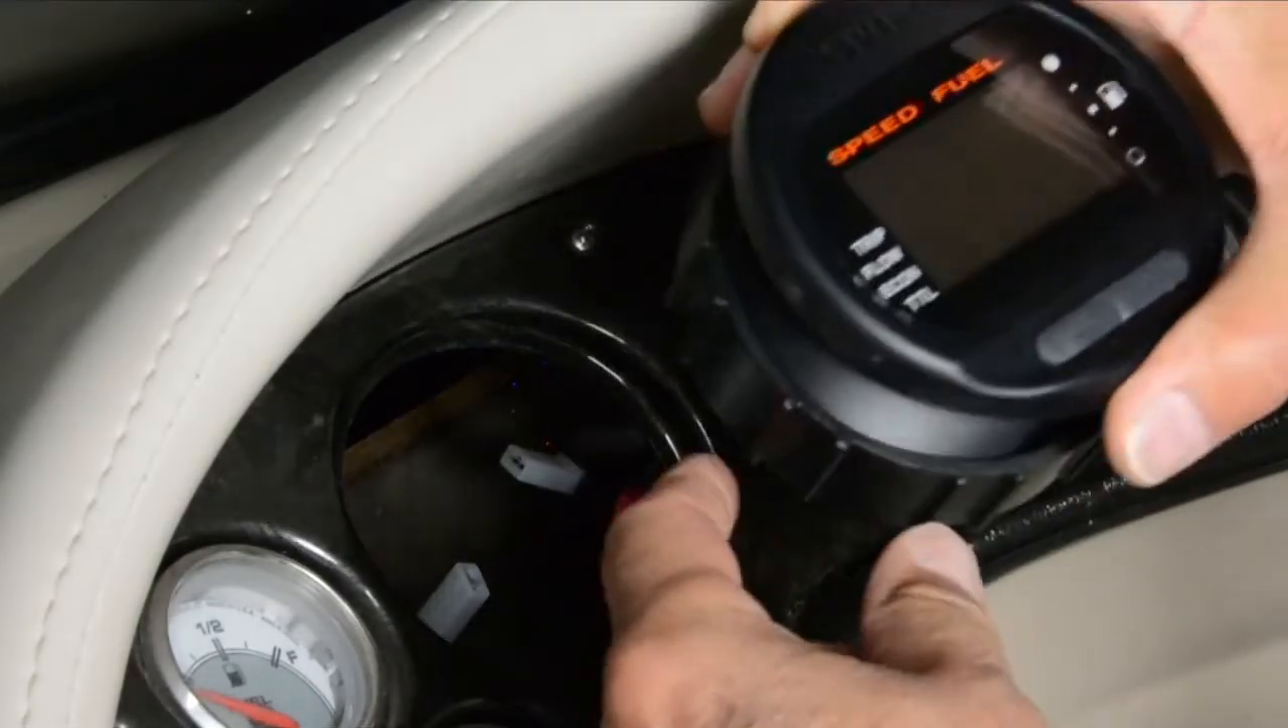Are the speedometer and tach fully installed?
No.